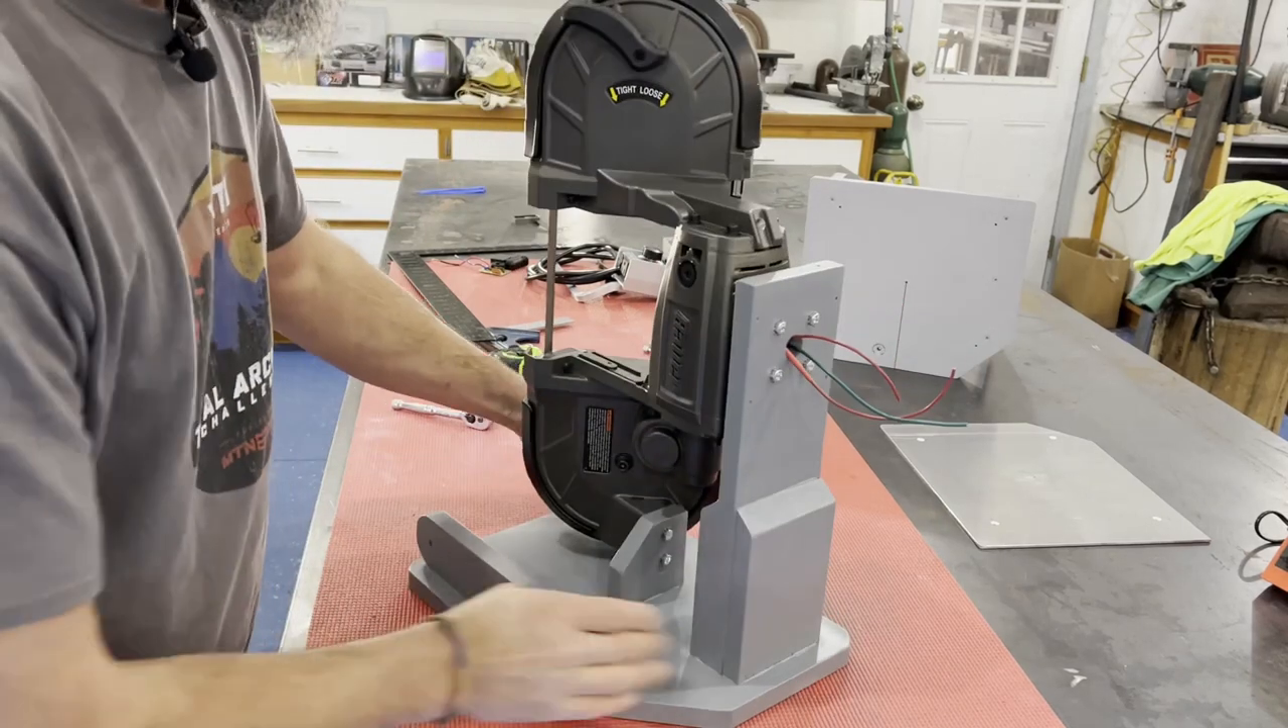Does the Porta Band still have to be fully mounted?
No.